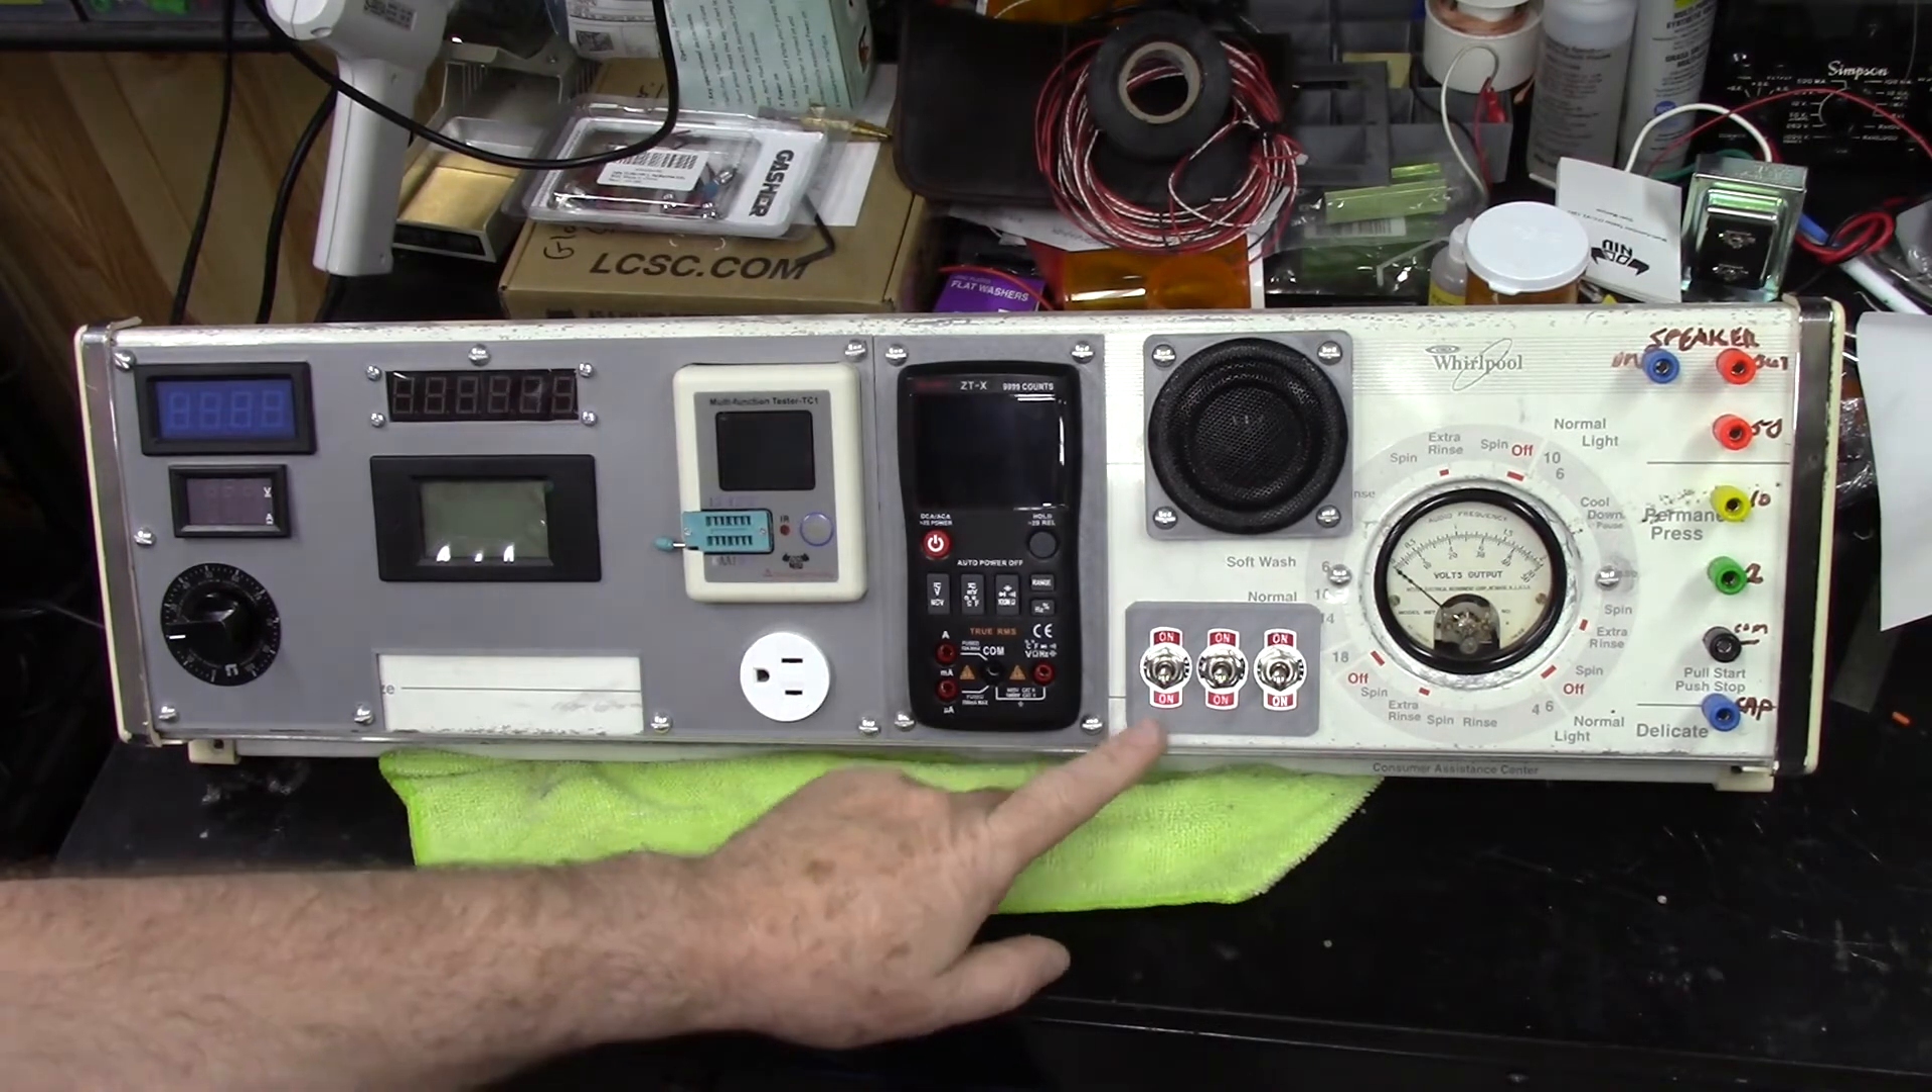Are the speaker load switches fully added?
Yes.